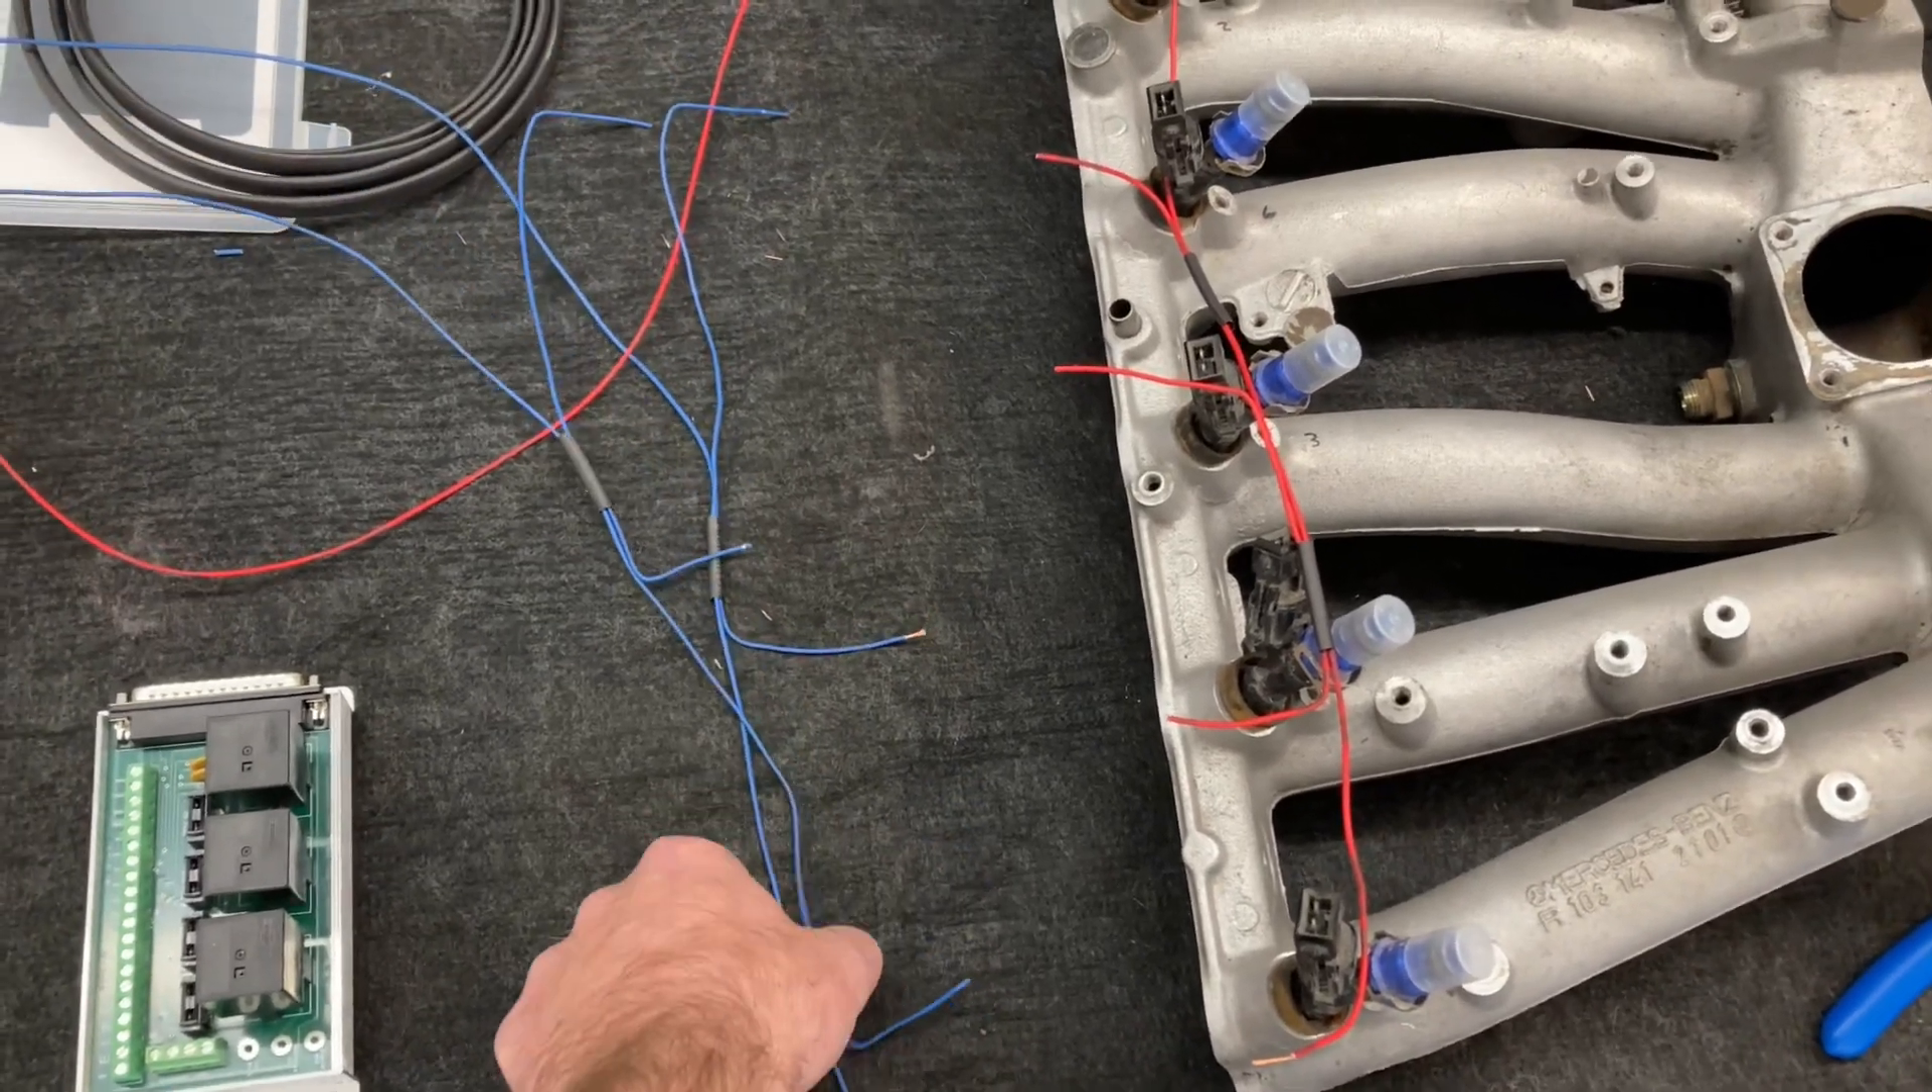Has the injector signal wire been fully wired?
No.